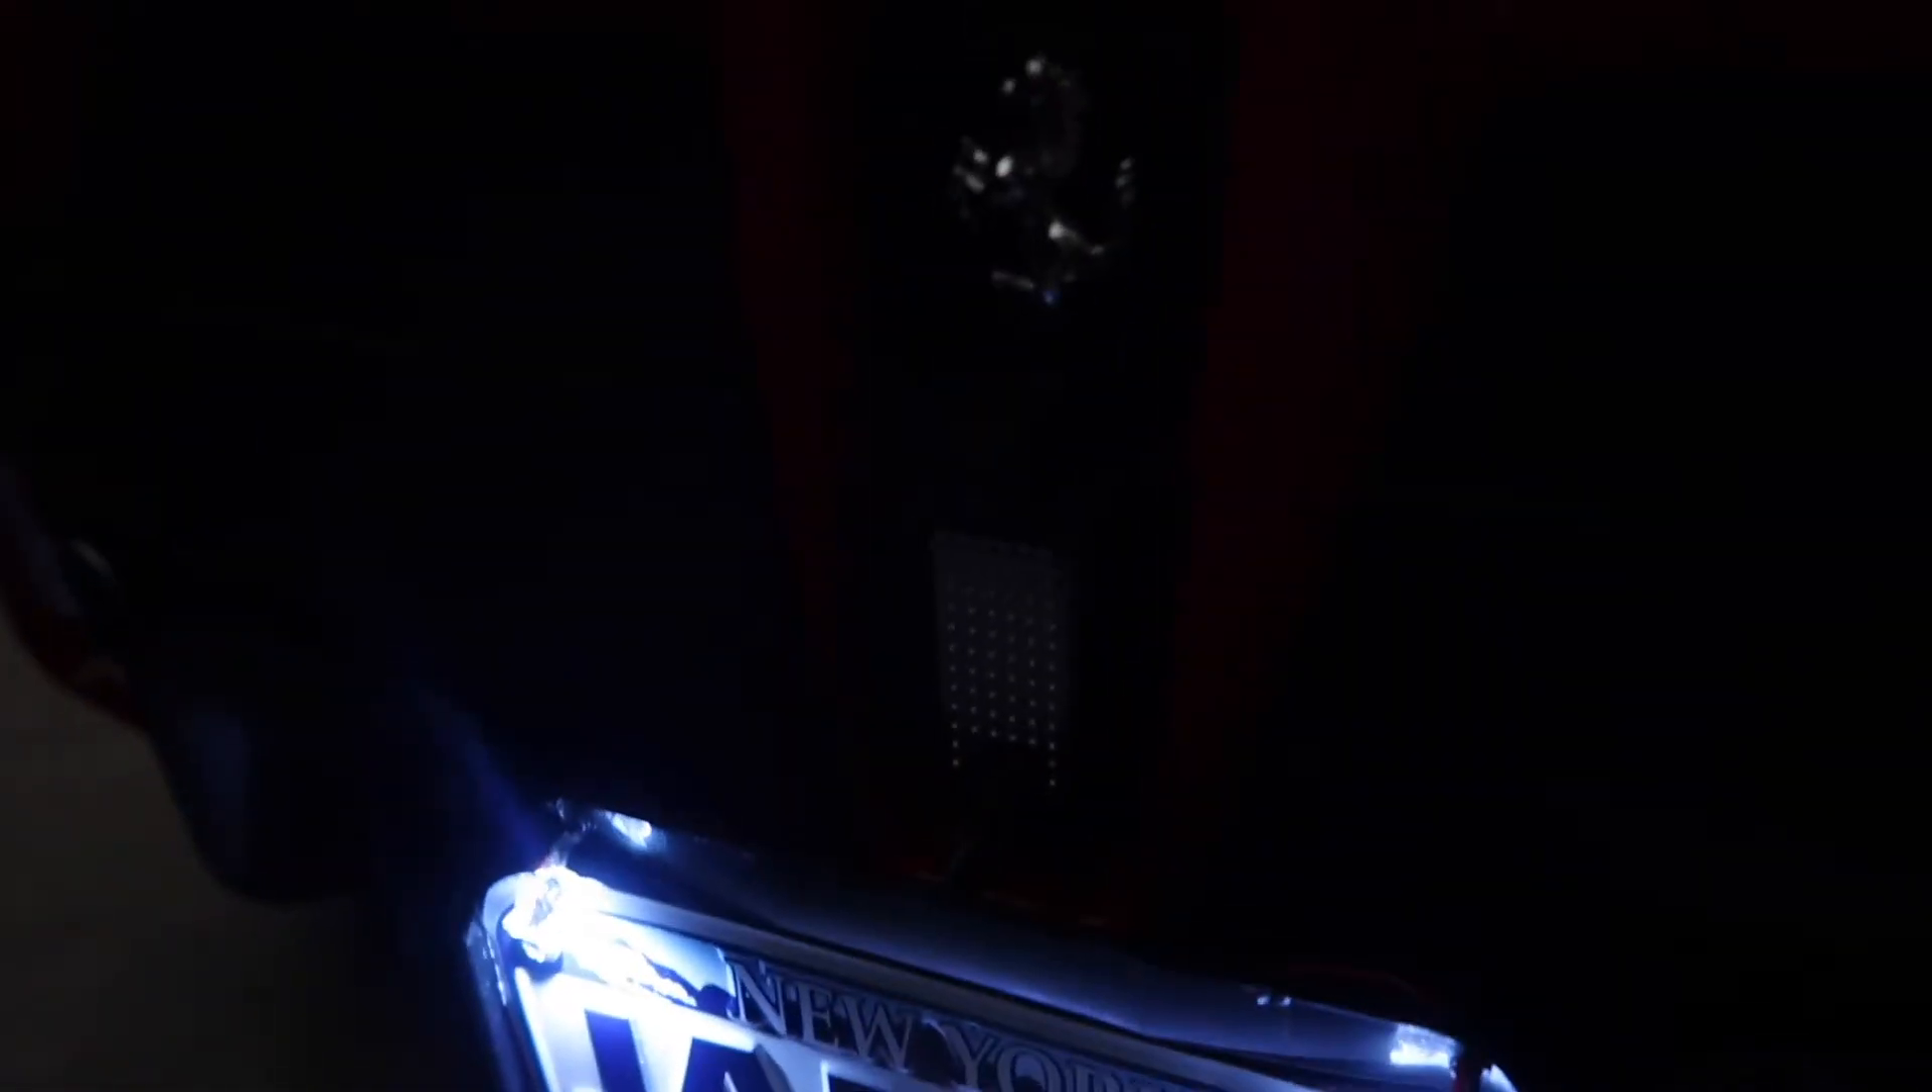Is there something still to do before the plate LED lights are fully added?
No.